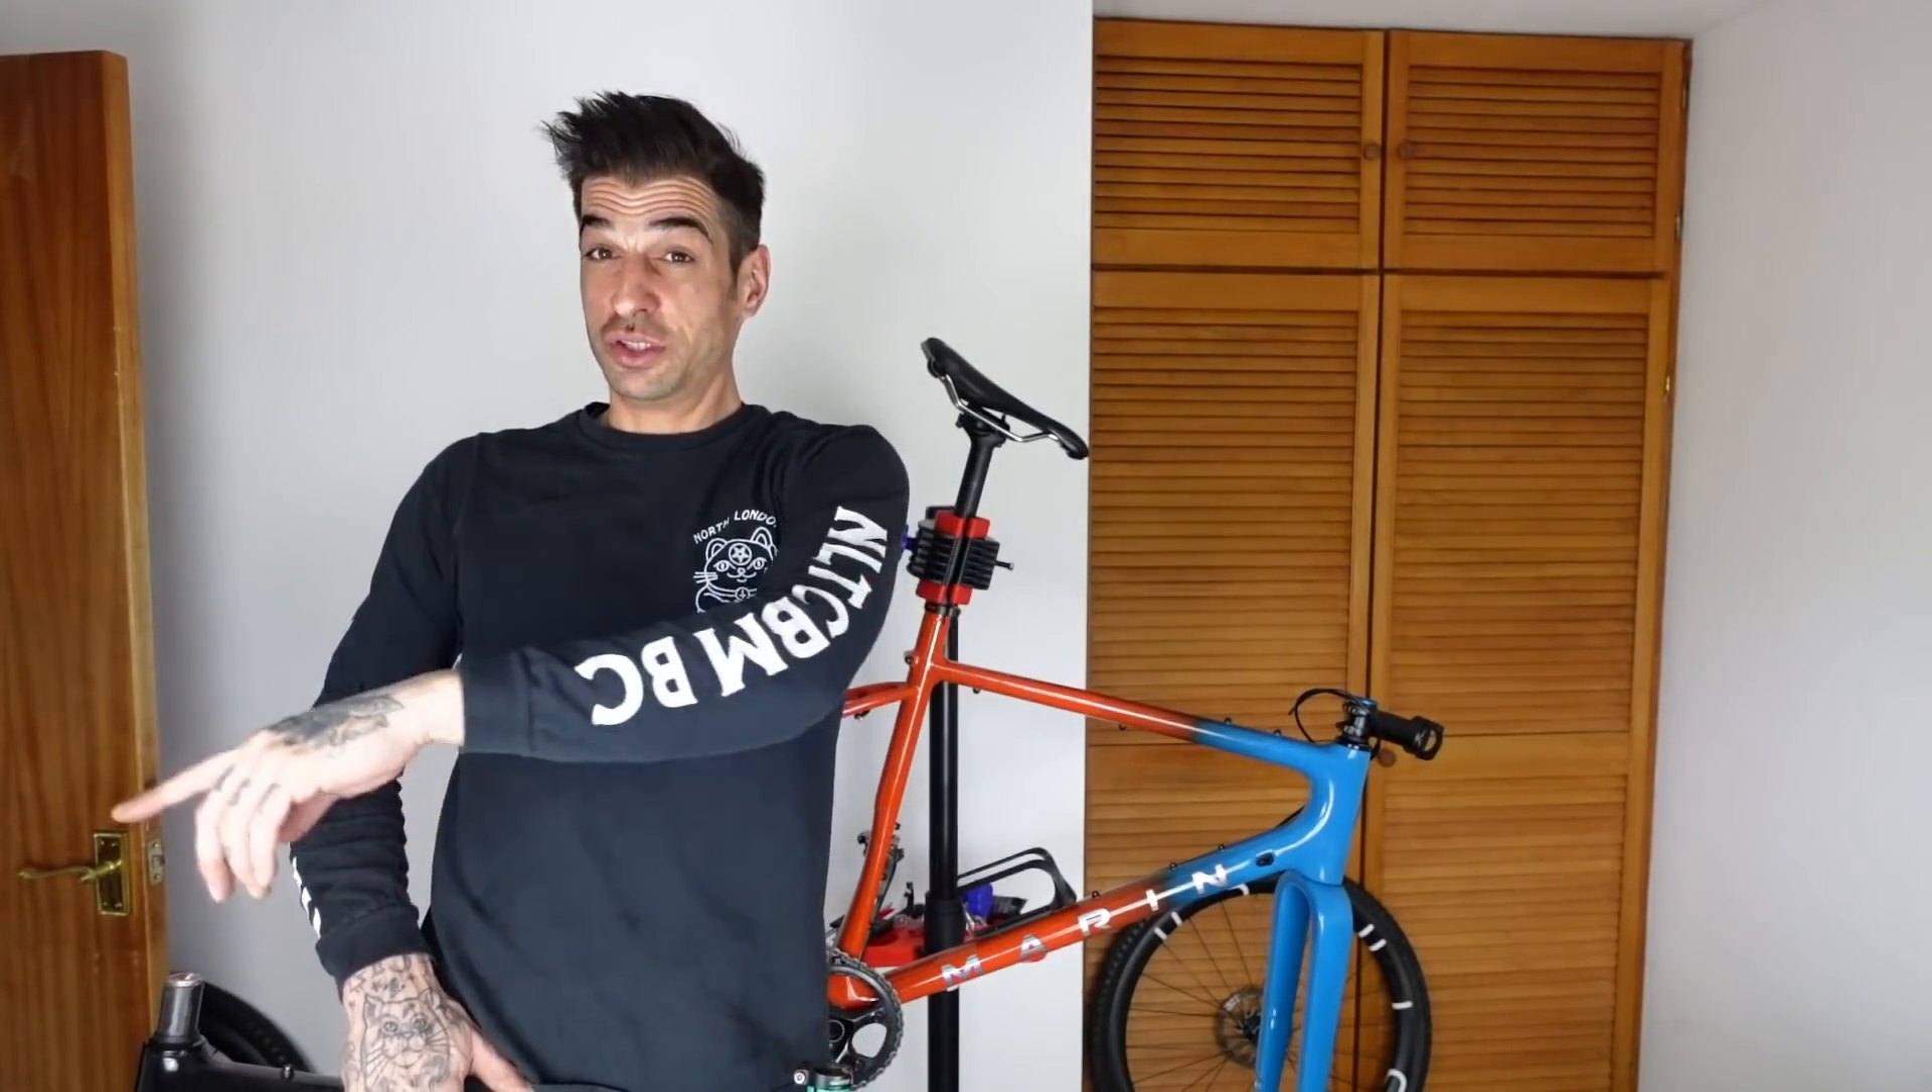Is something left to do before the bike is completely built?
Yes.